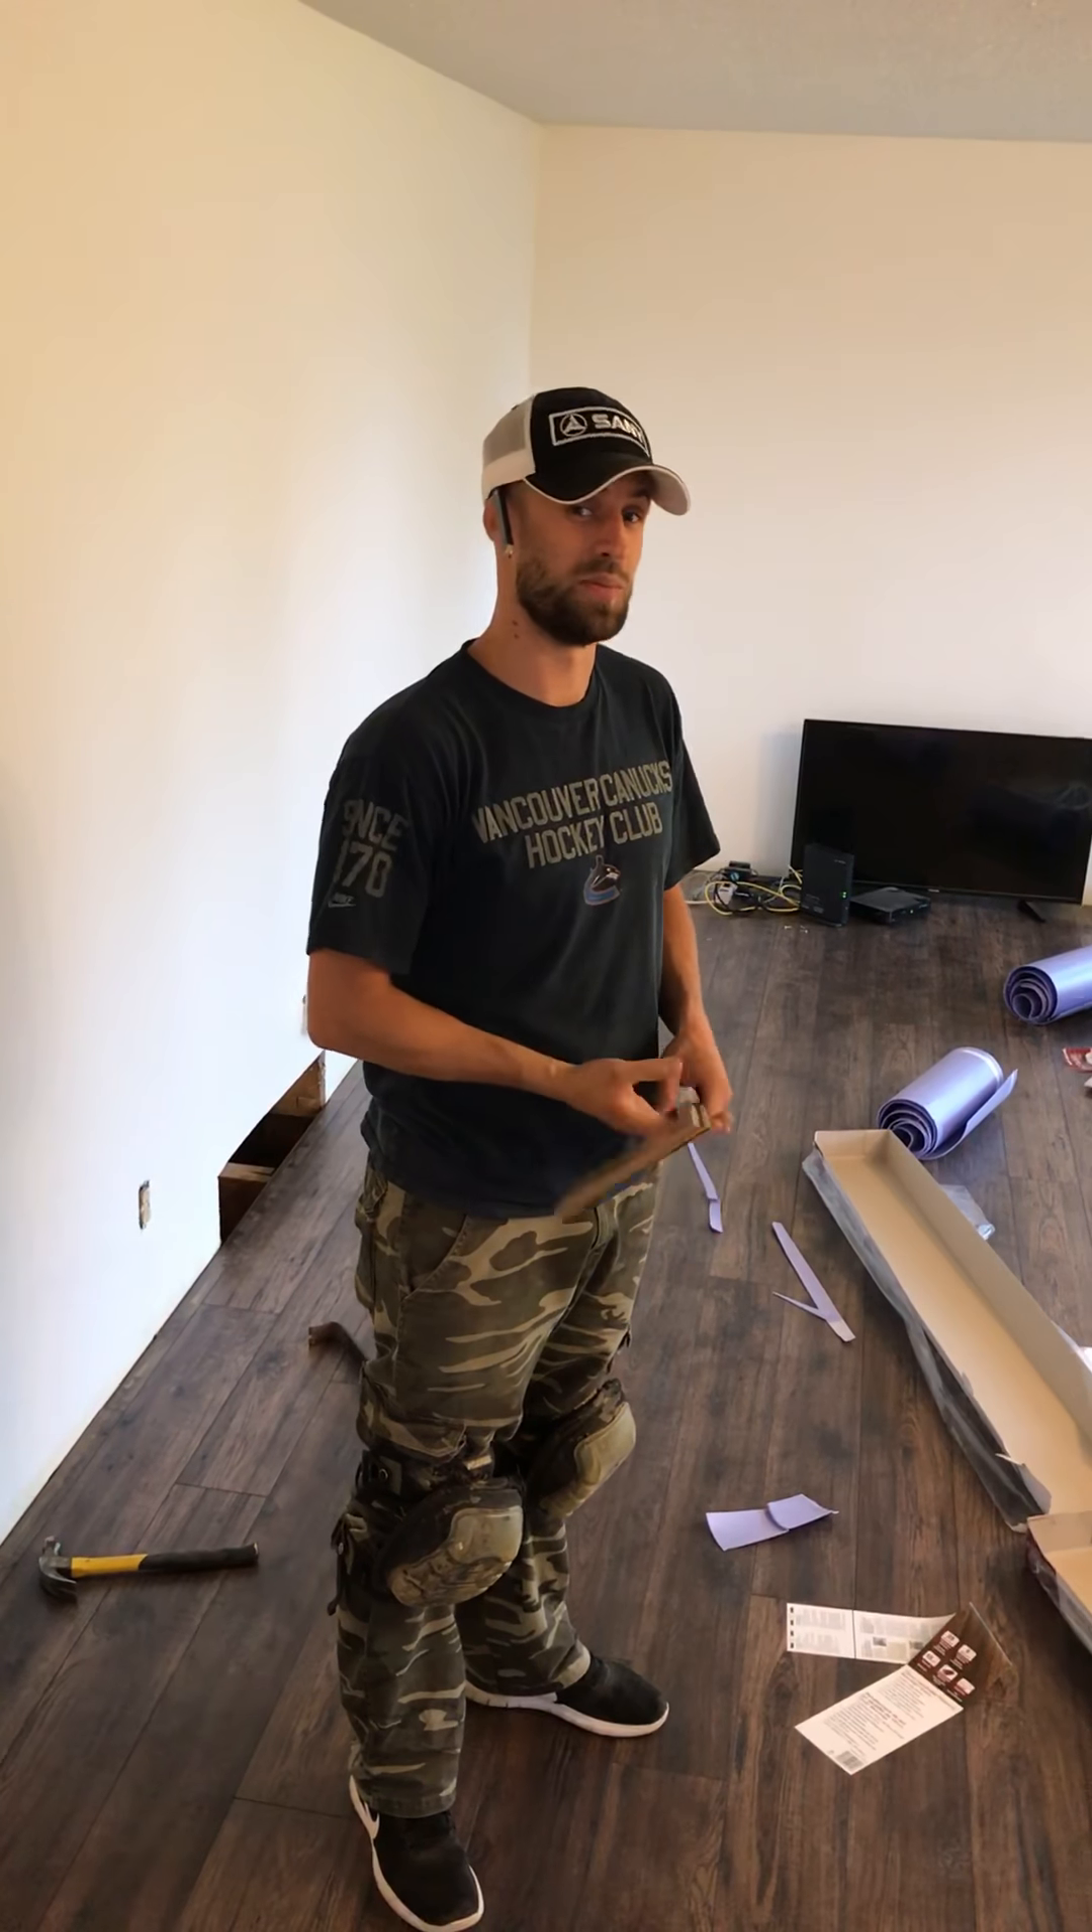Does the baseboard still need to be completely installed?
Yes.